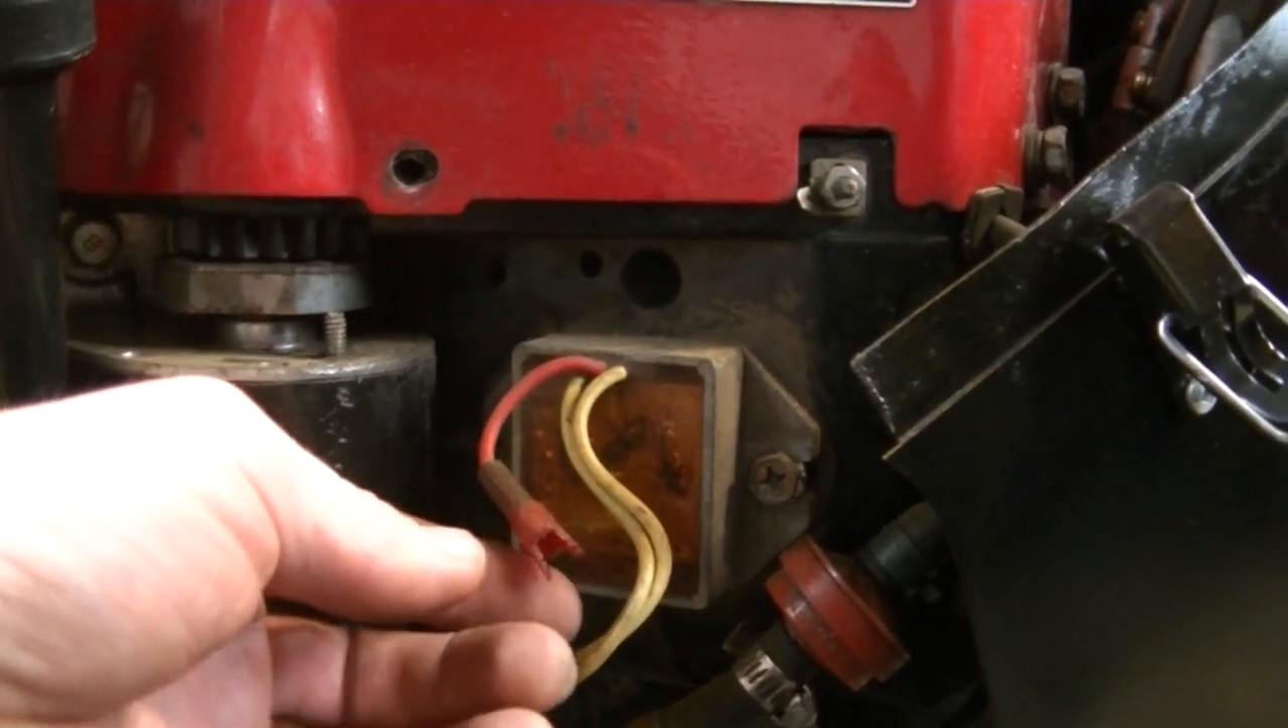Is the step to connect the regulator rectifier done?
No.